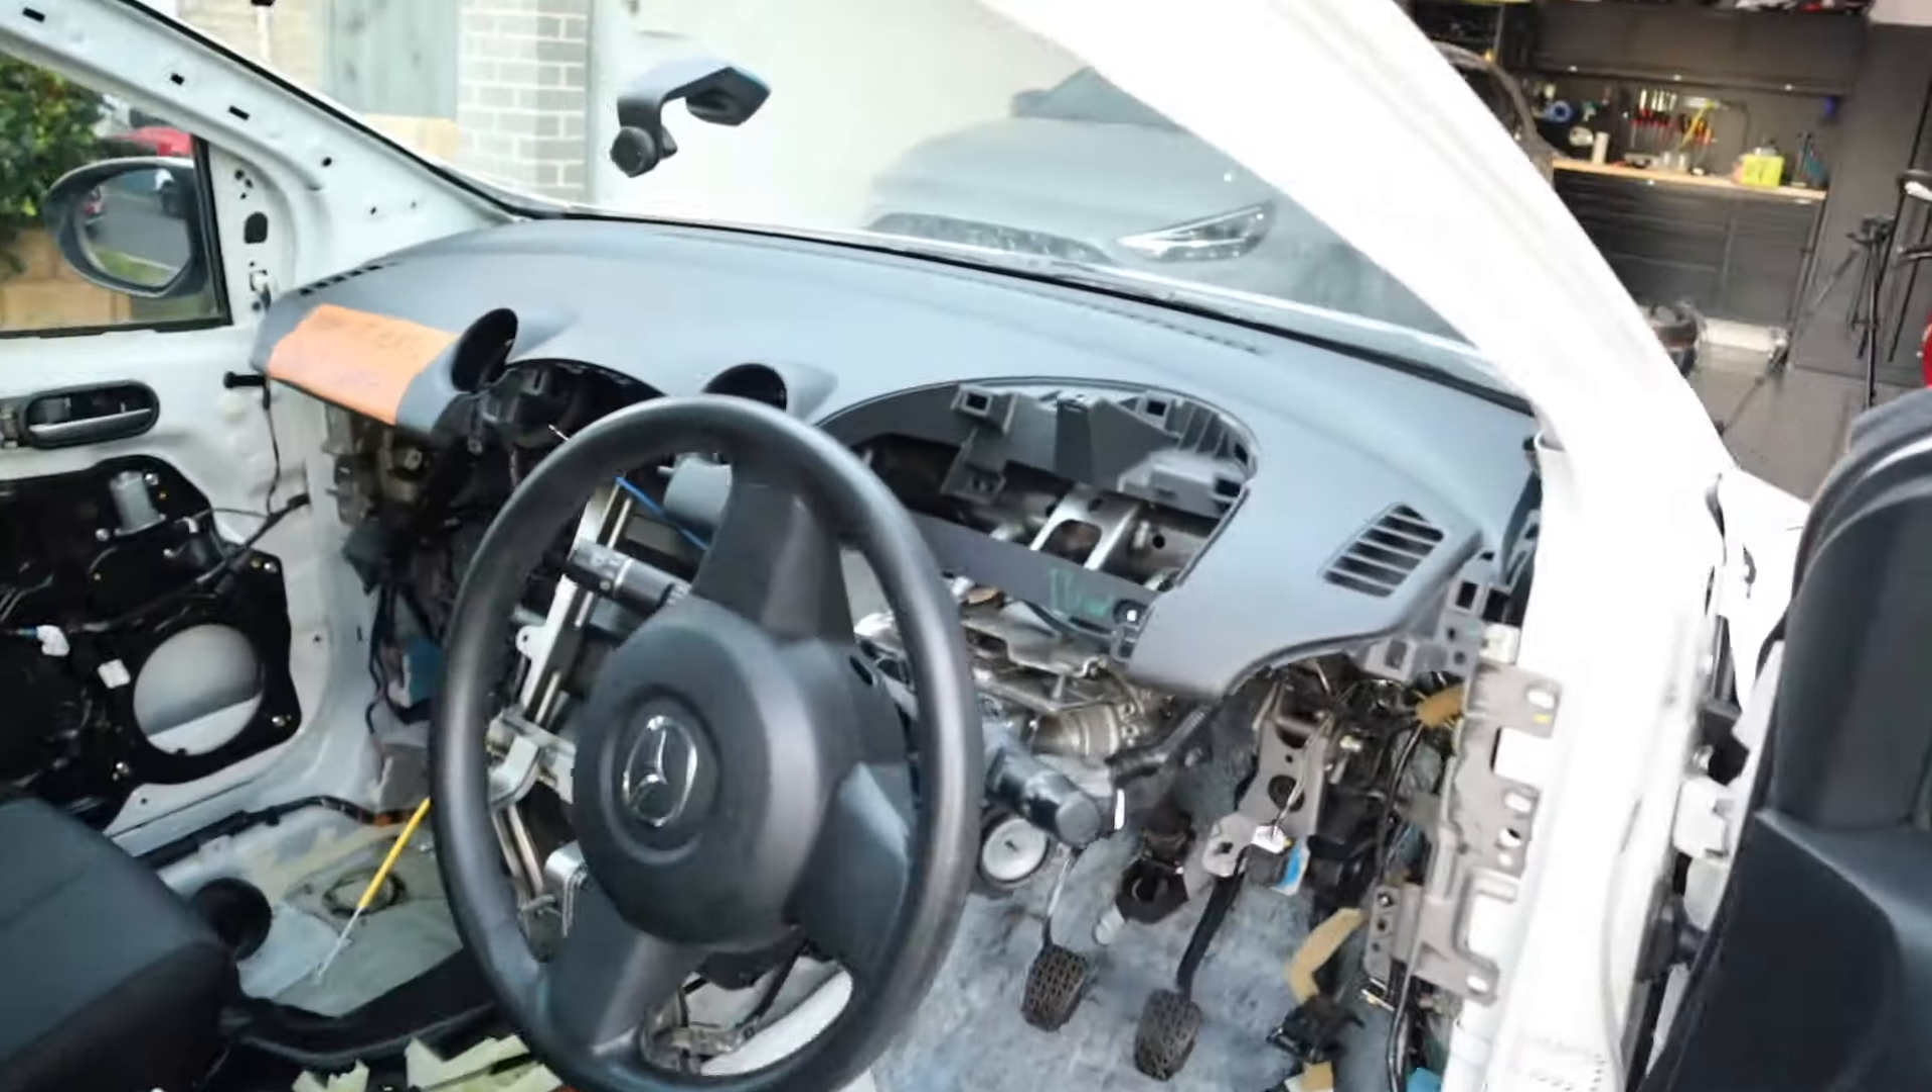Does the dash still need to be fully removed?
Yes.